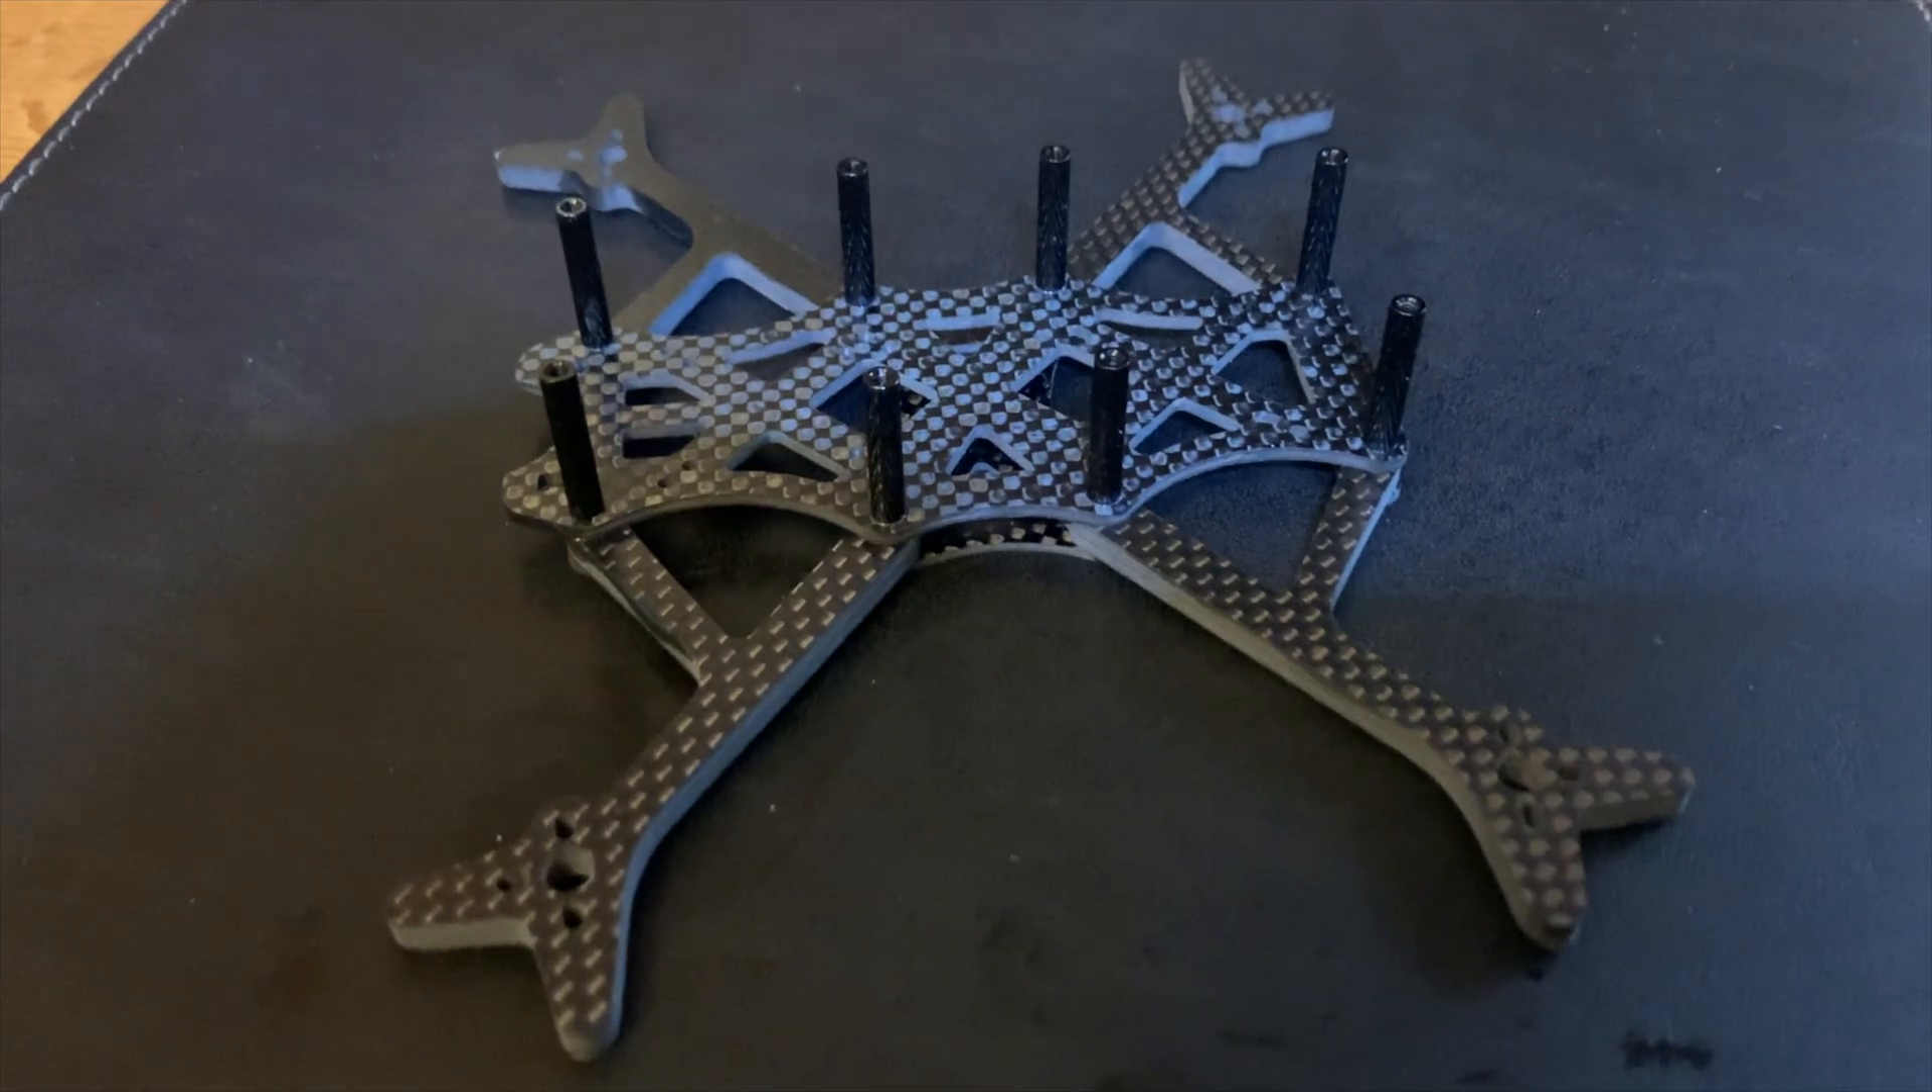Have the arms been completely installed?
Yes.